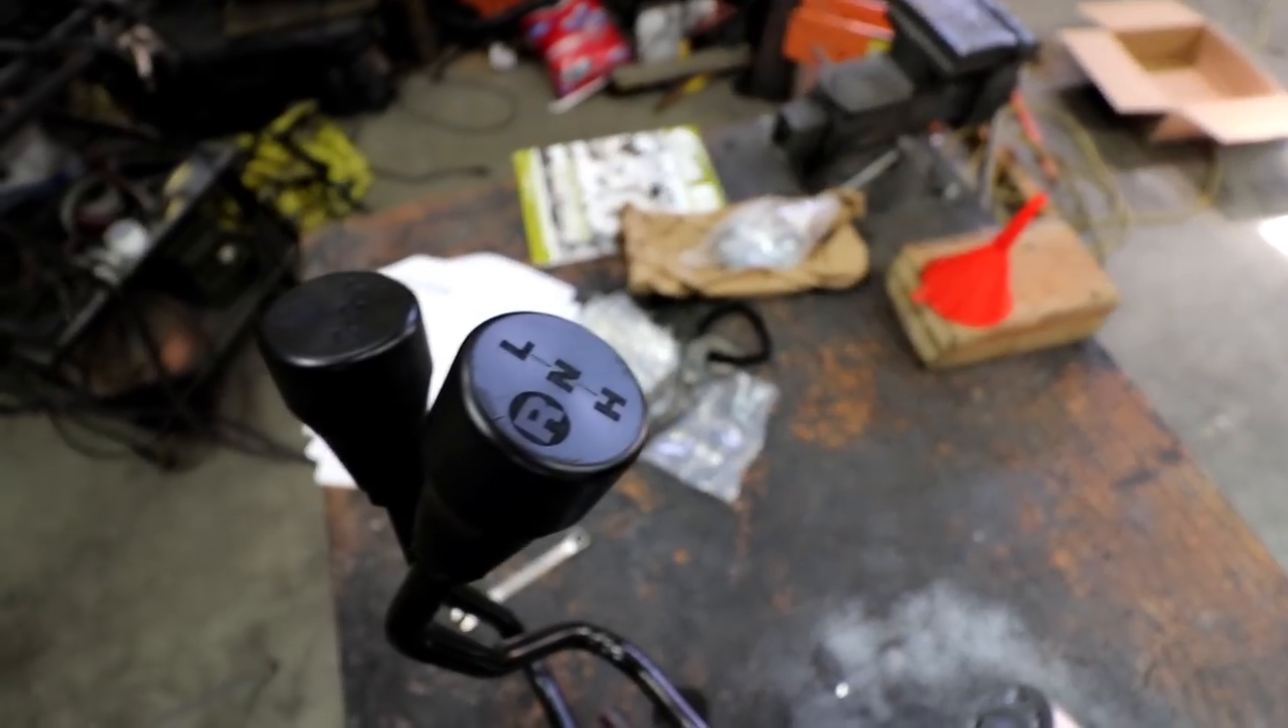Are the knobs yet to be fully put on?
No.